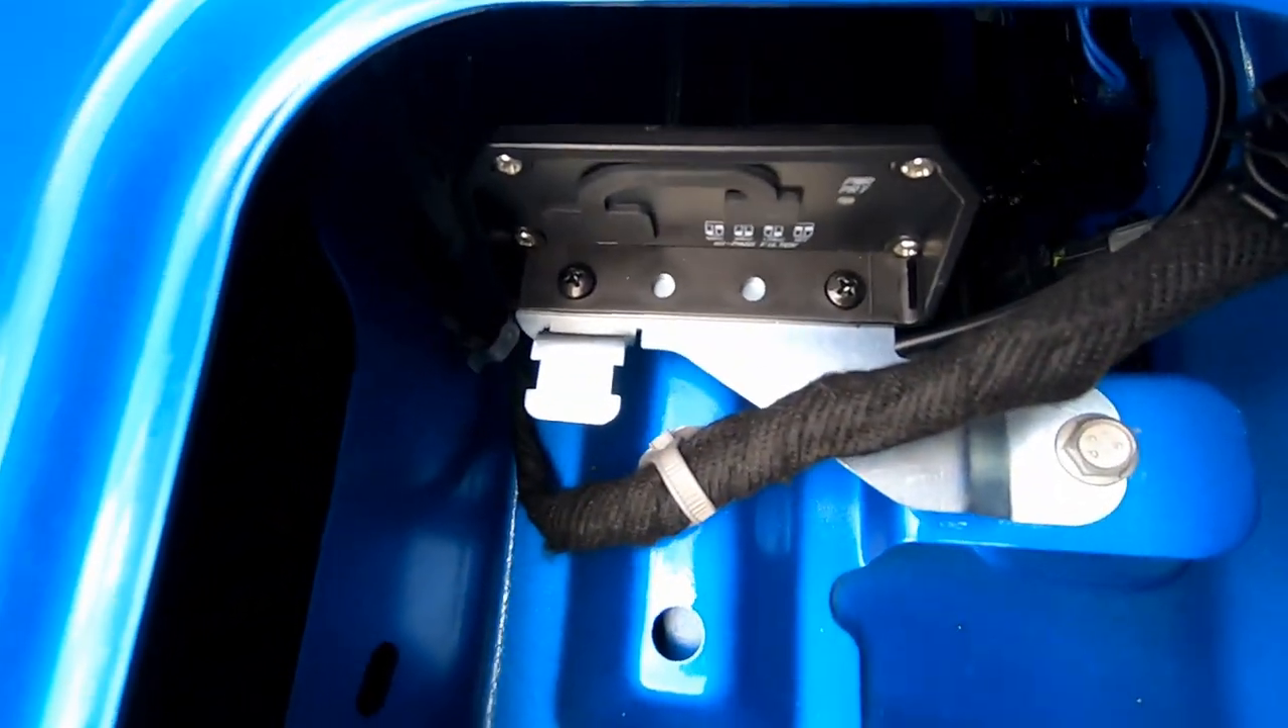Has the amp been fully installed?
Yes.